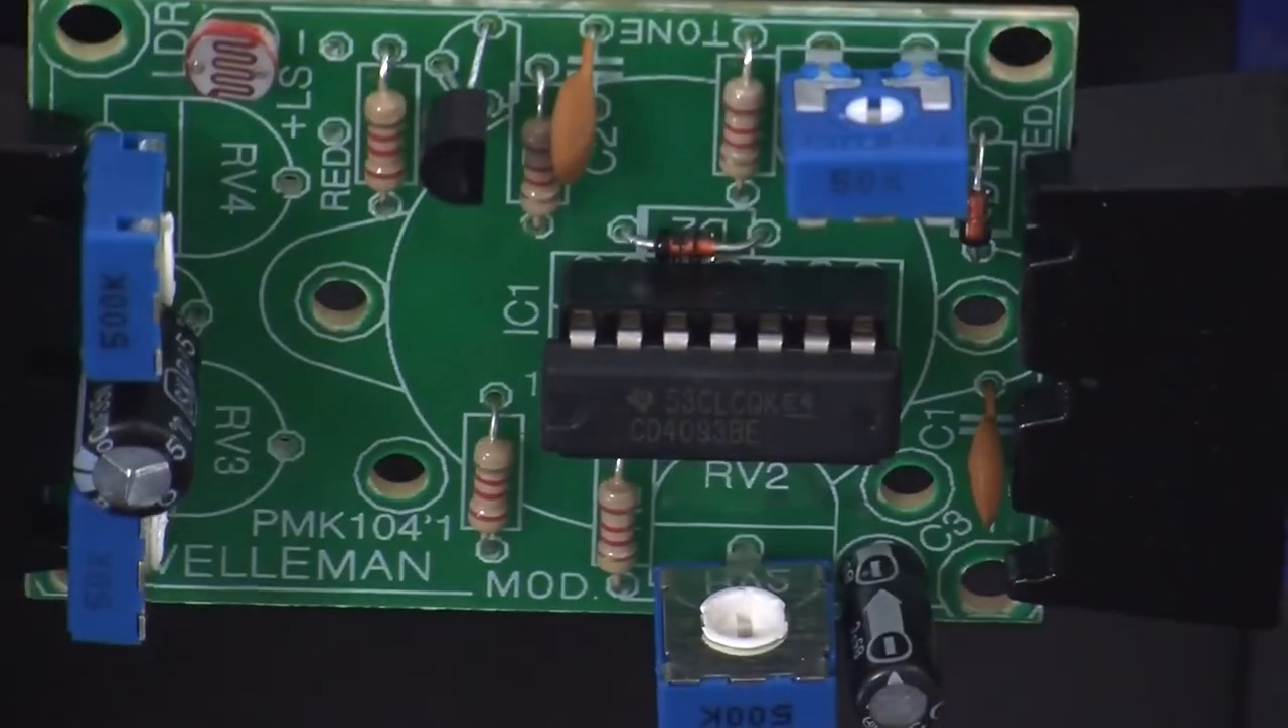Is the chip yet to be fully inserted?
No.